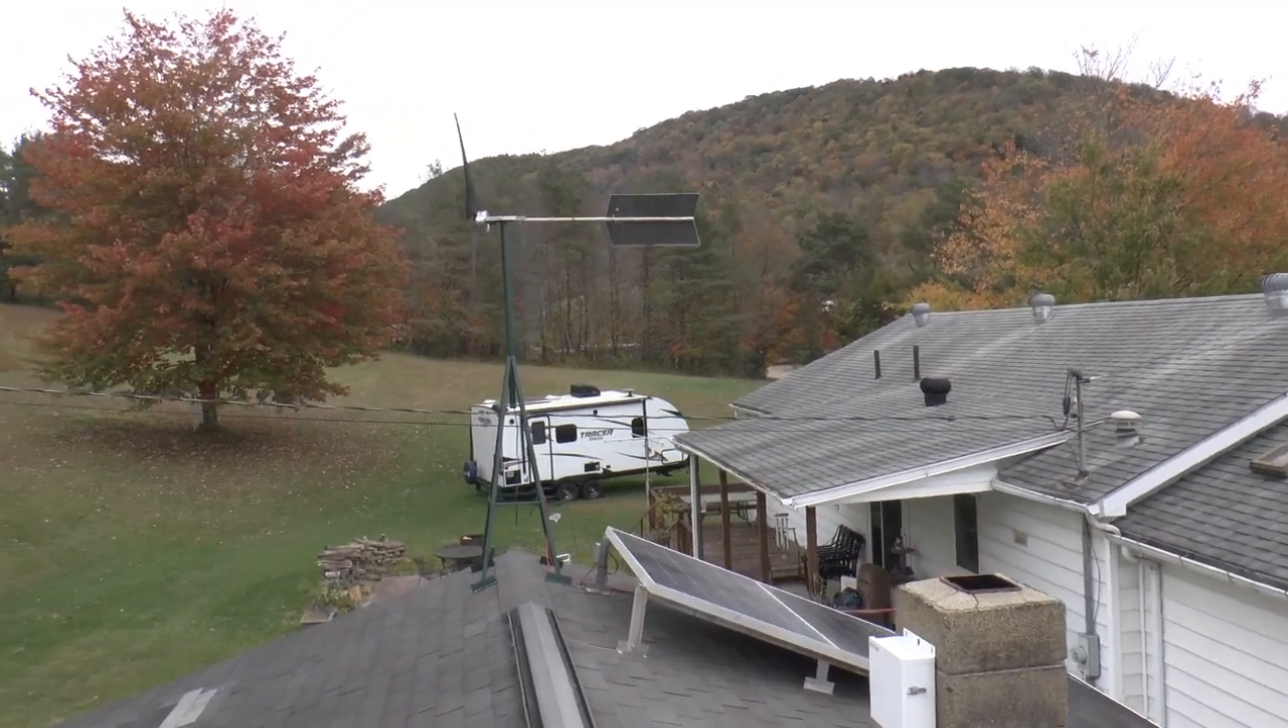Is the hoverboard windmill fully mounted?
Yes.